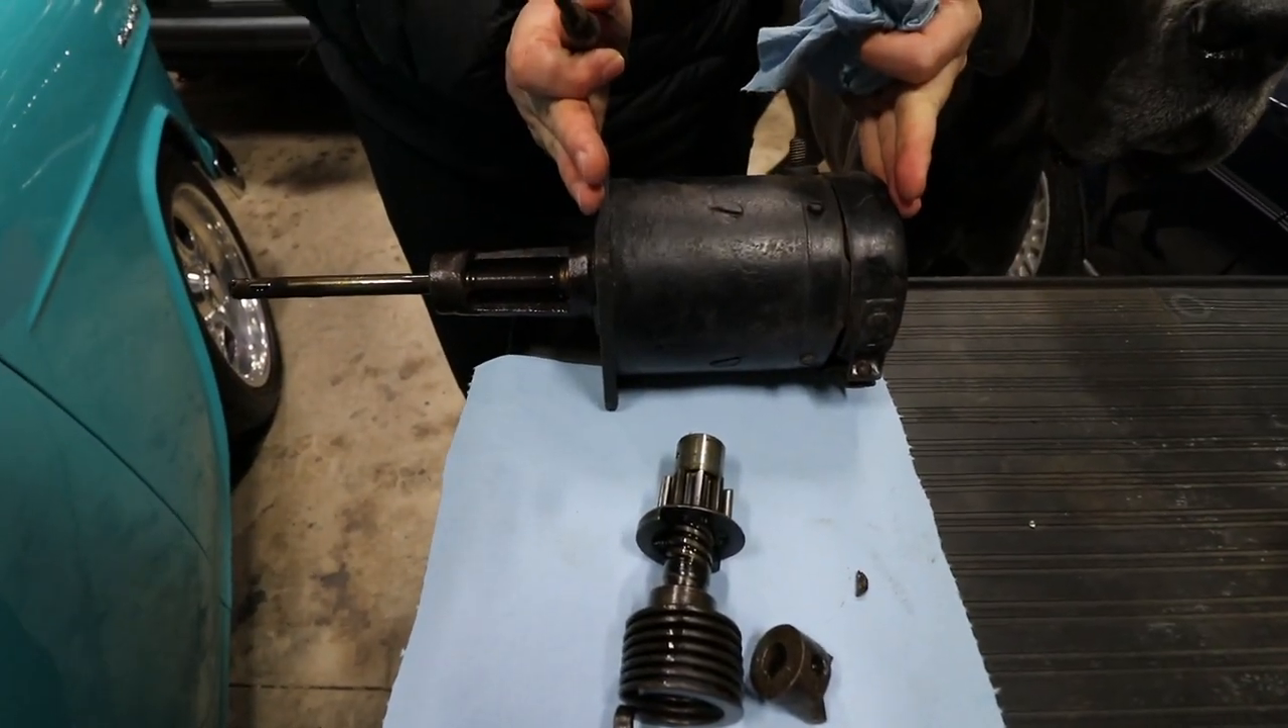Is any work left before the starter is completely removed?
No.